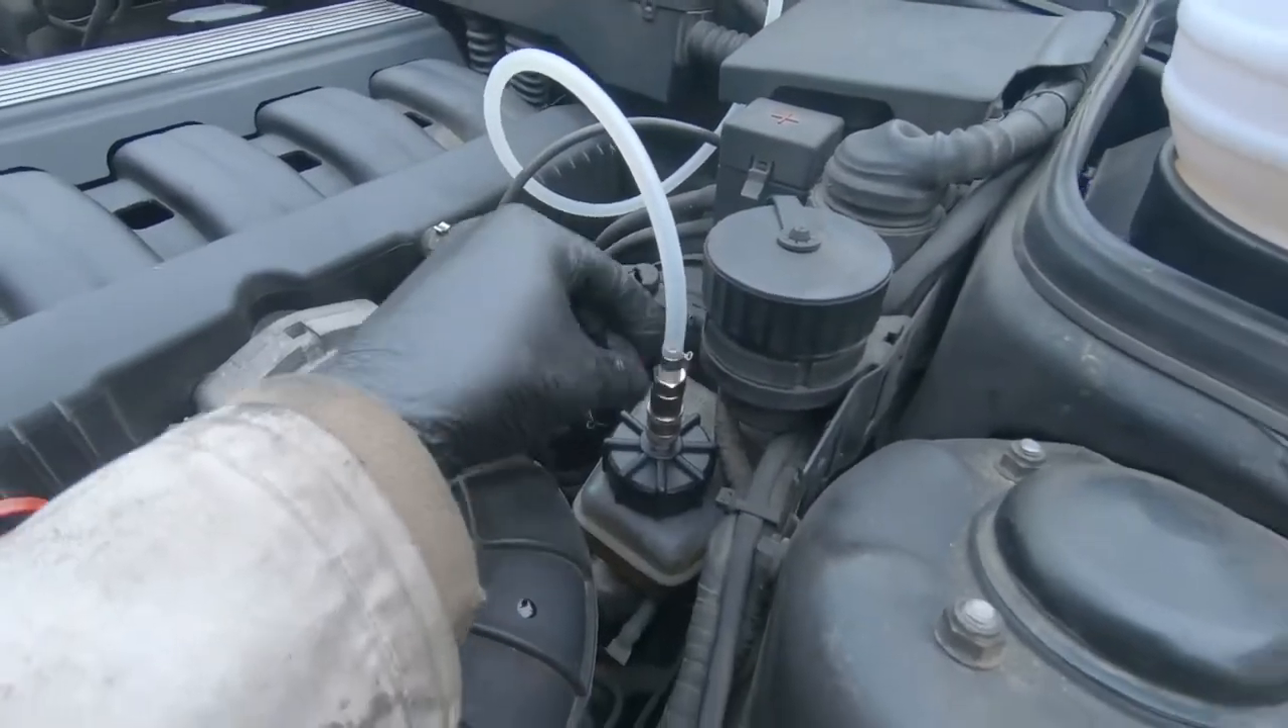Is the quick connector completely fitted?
Yes.